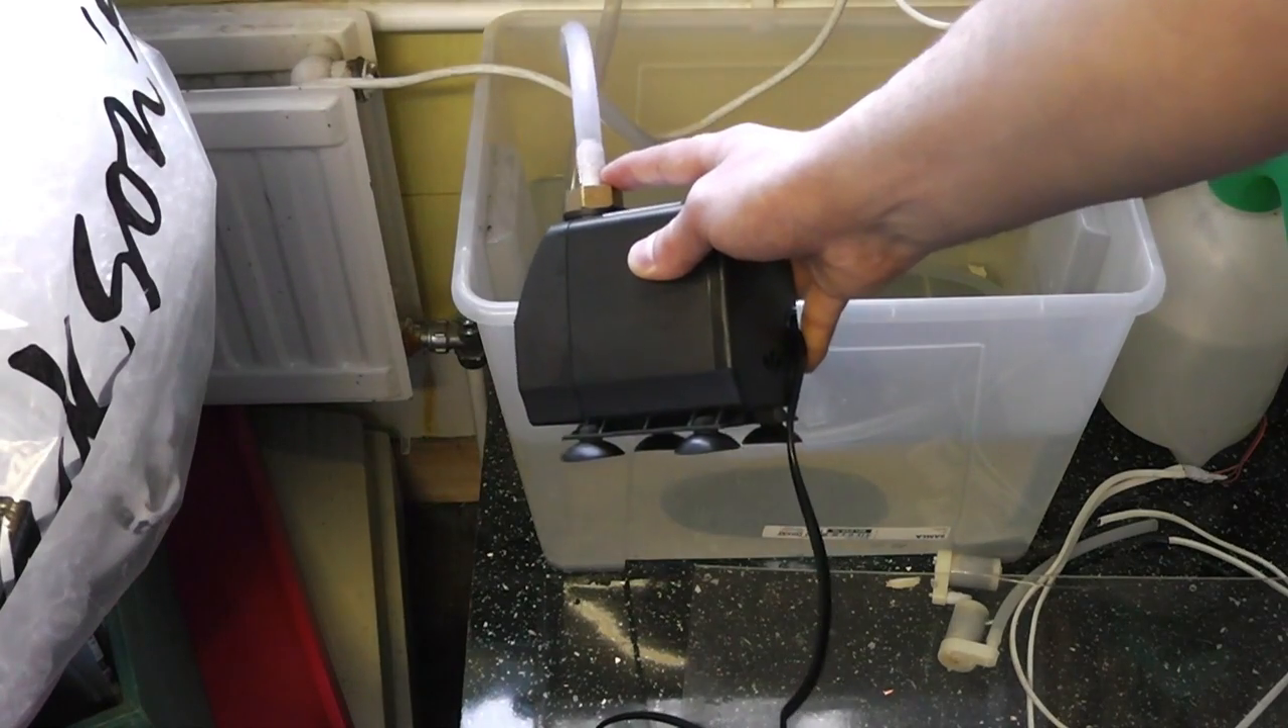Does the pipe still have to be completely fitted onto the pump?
No.